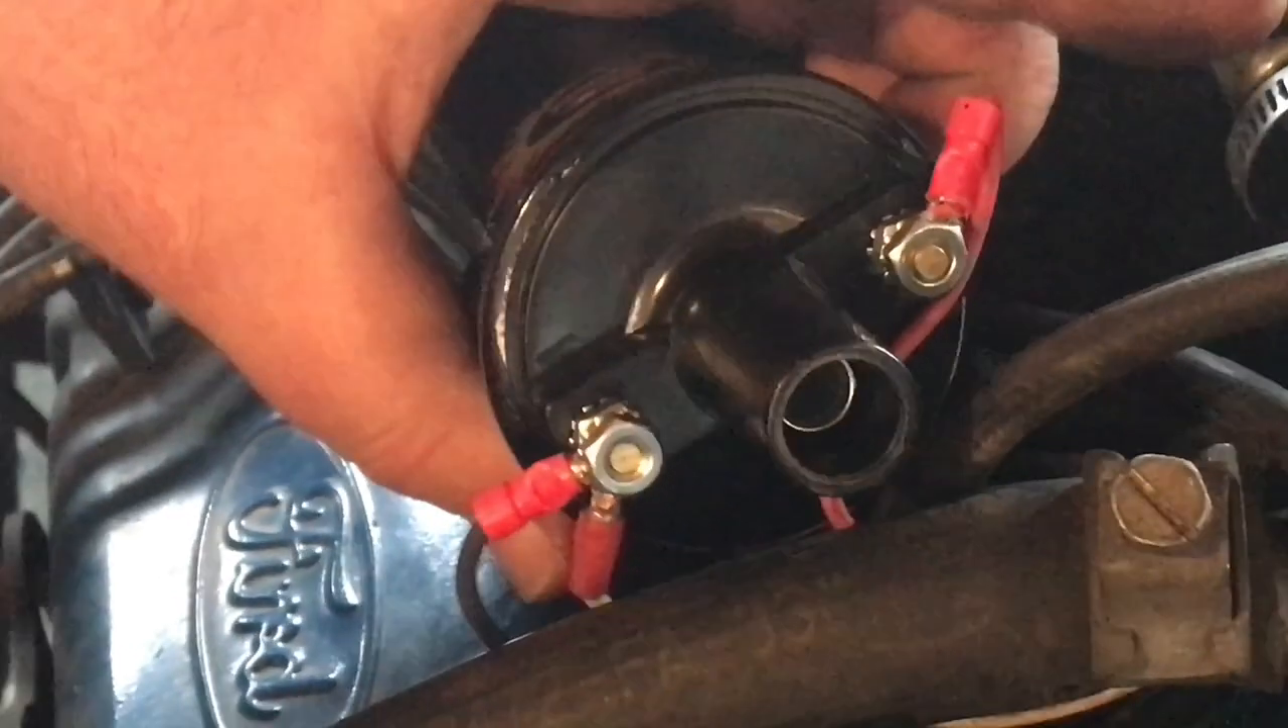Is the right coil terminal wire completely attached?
Yes.